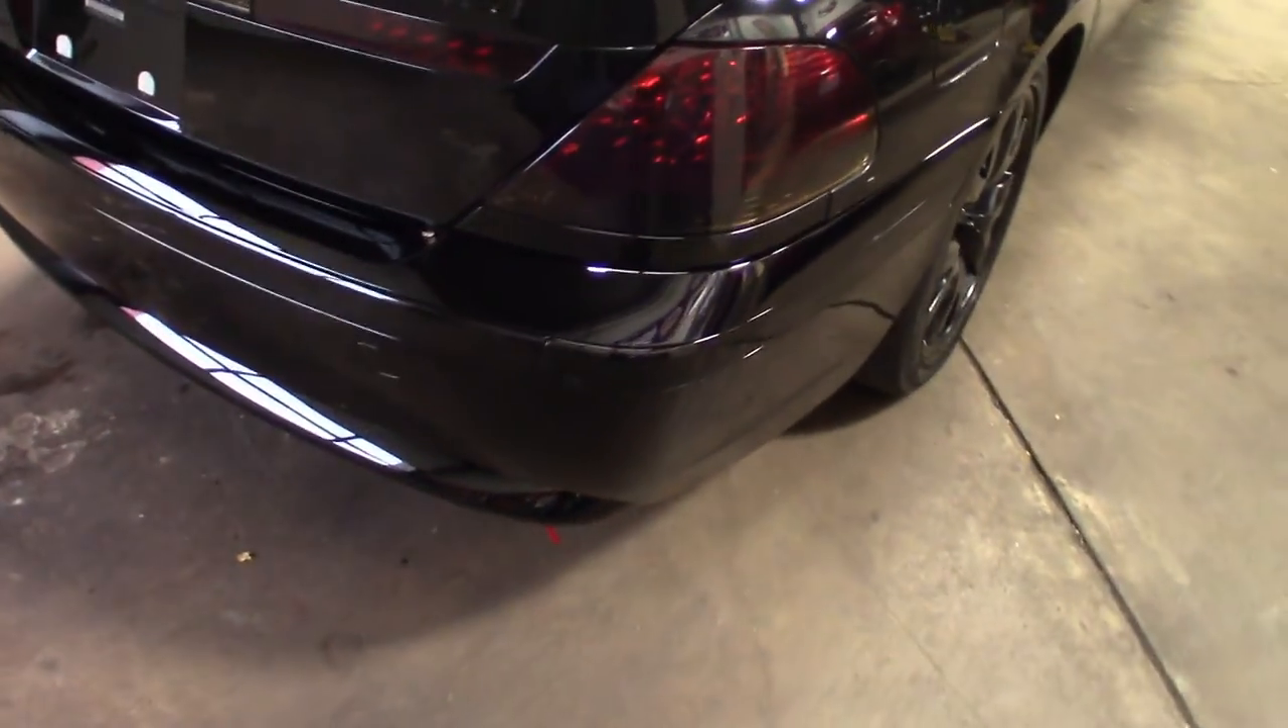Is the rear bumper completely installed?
Yes.